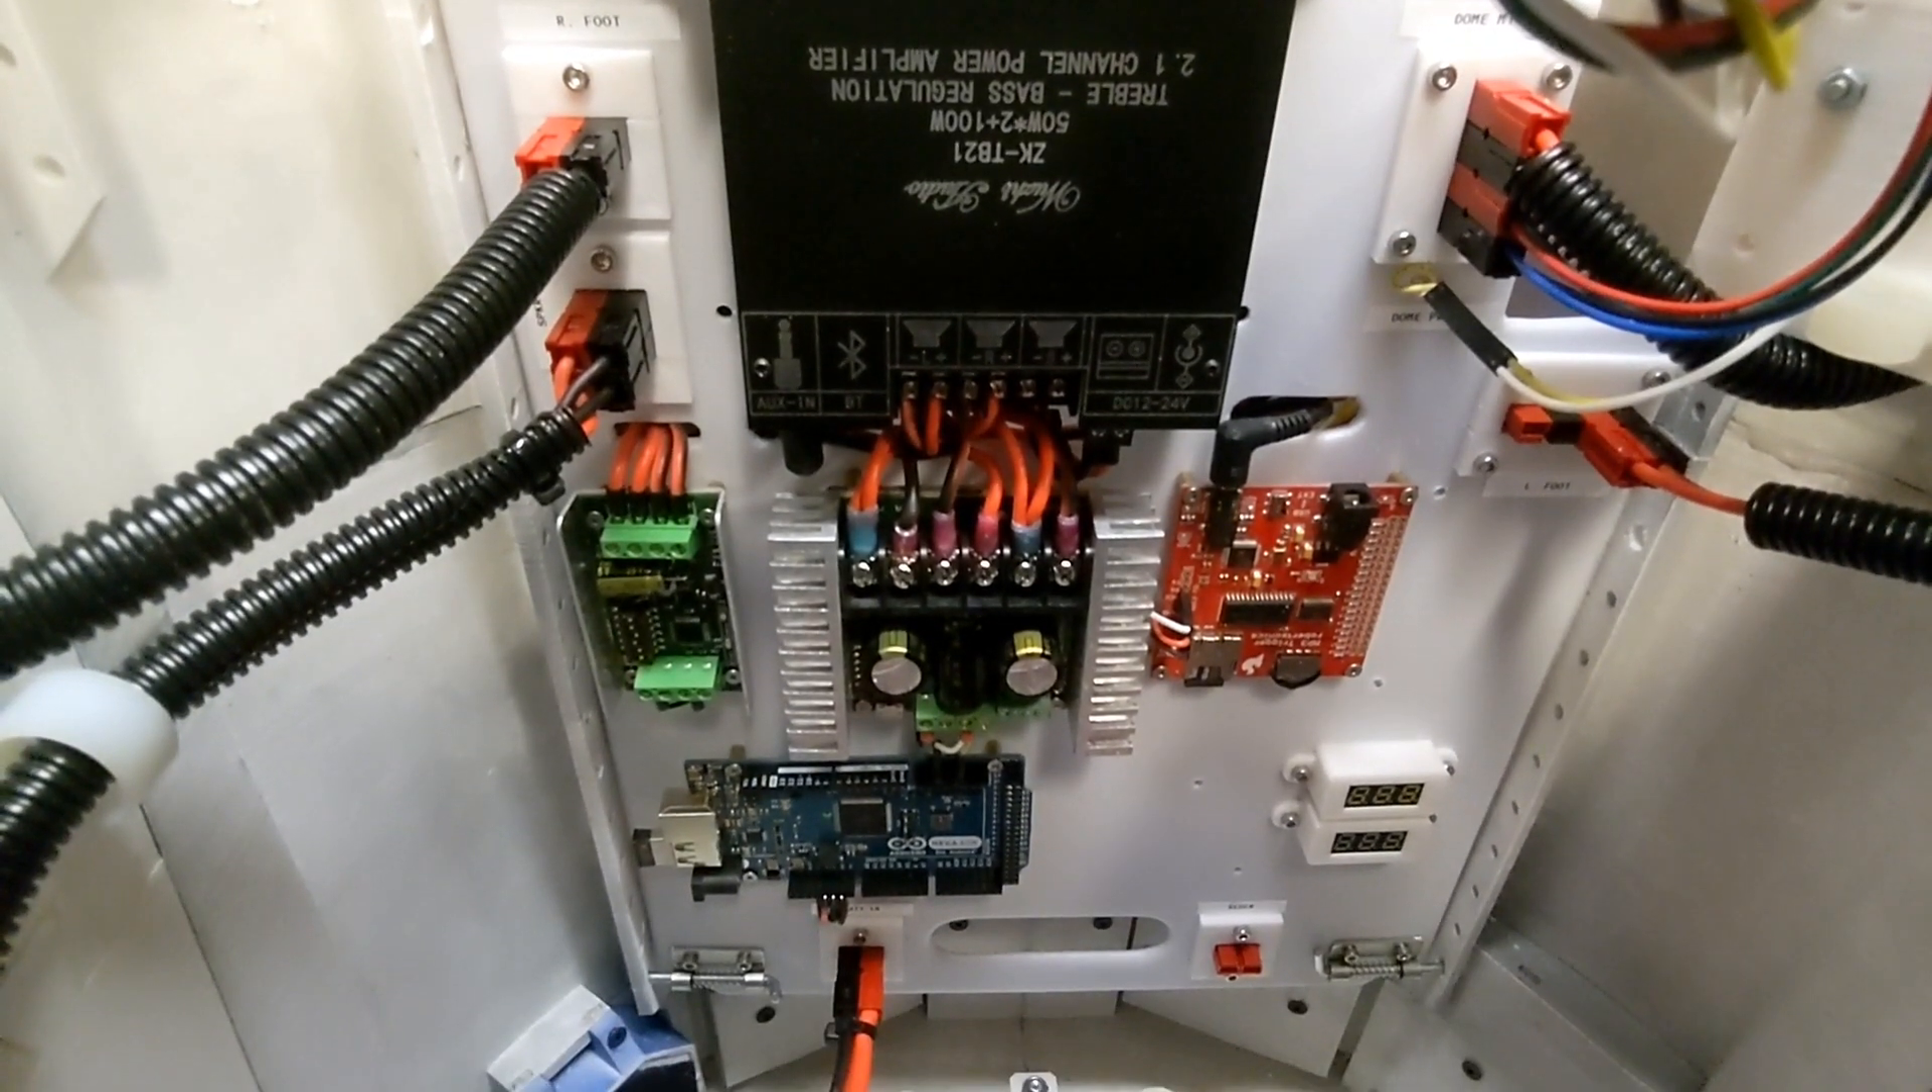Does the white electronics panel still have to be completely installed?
No.